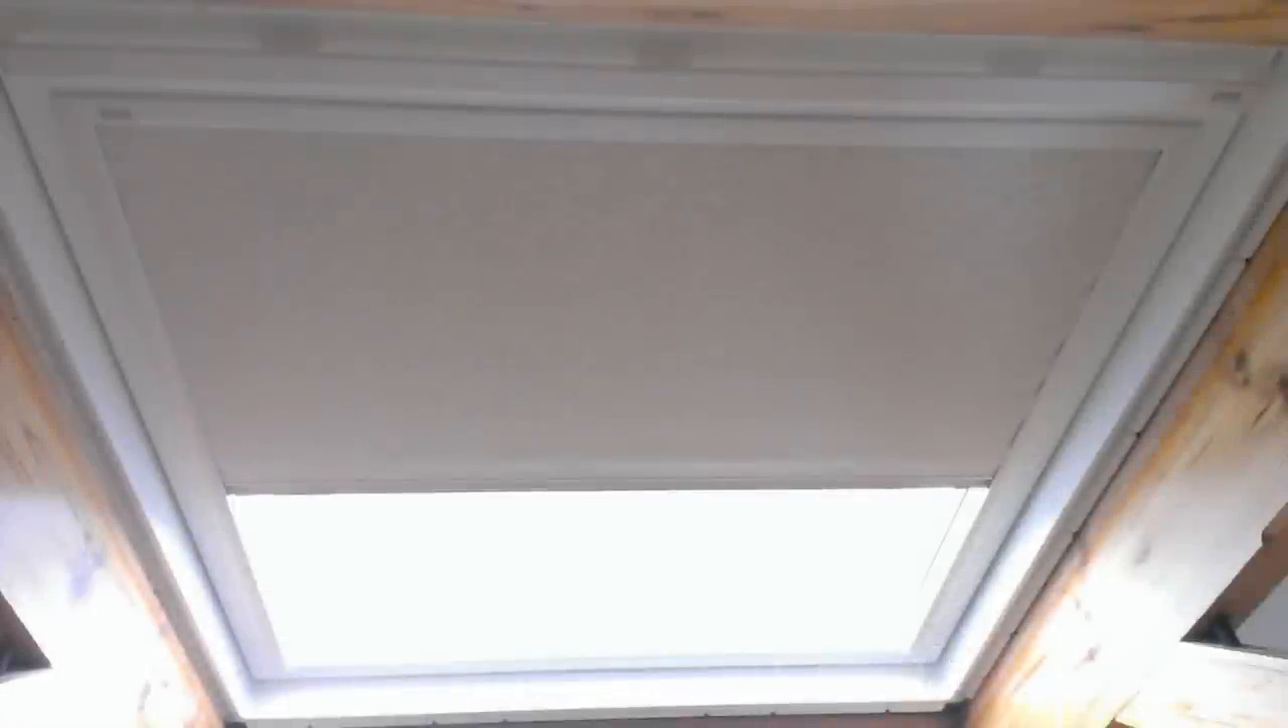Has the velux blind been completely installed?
Yes.